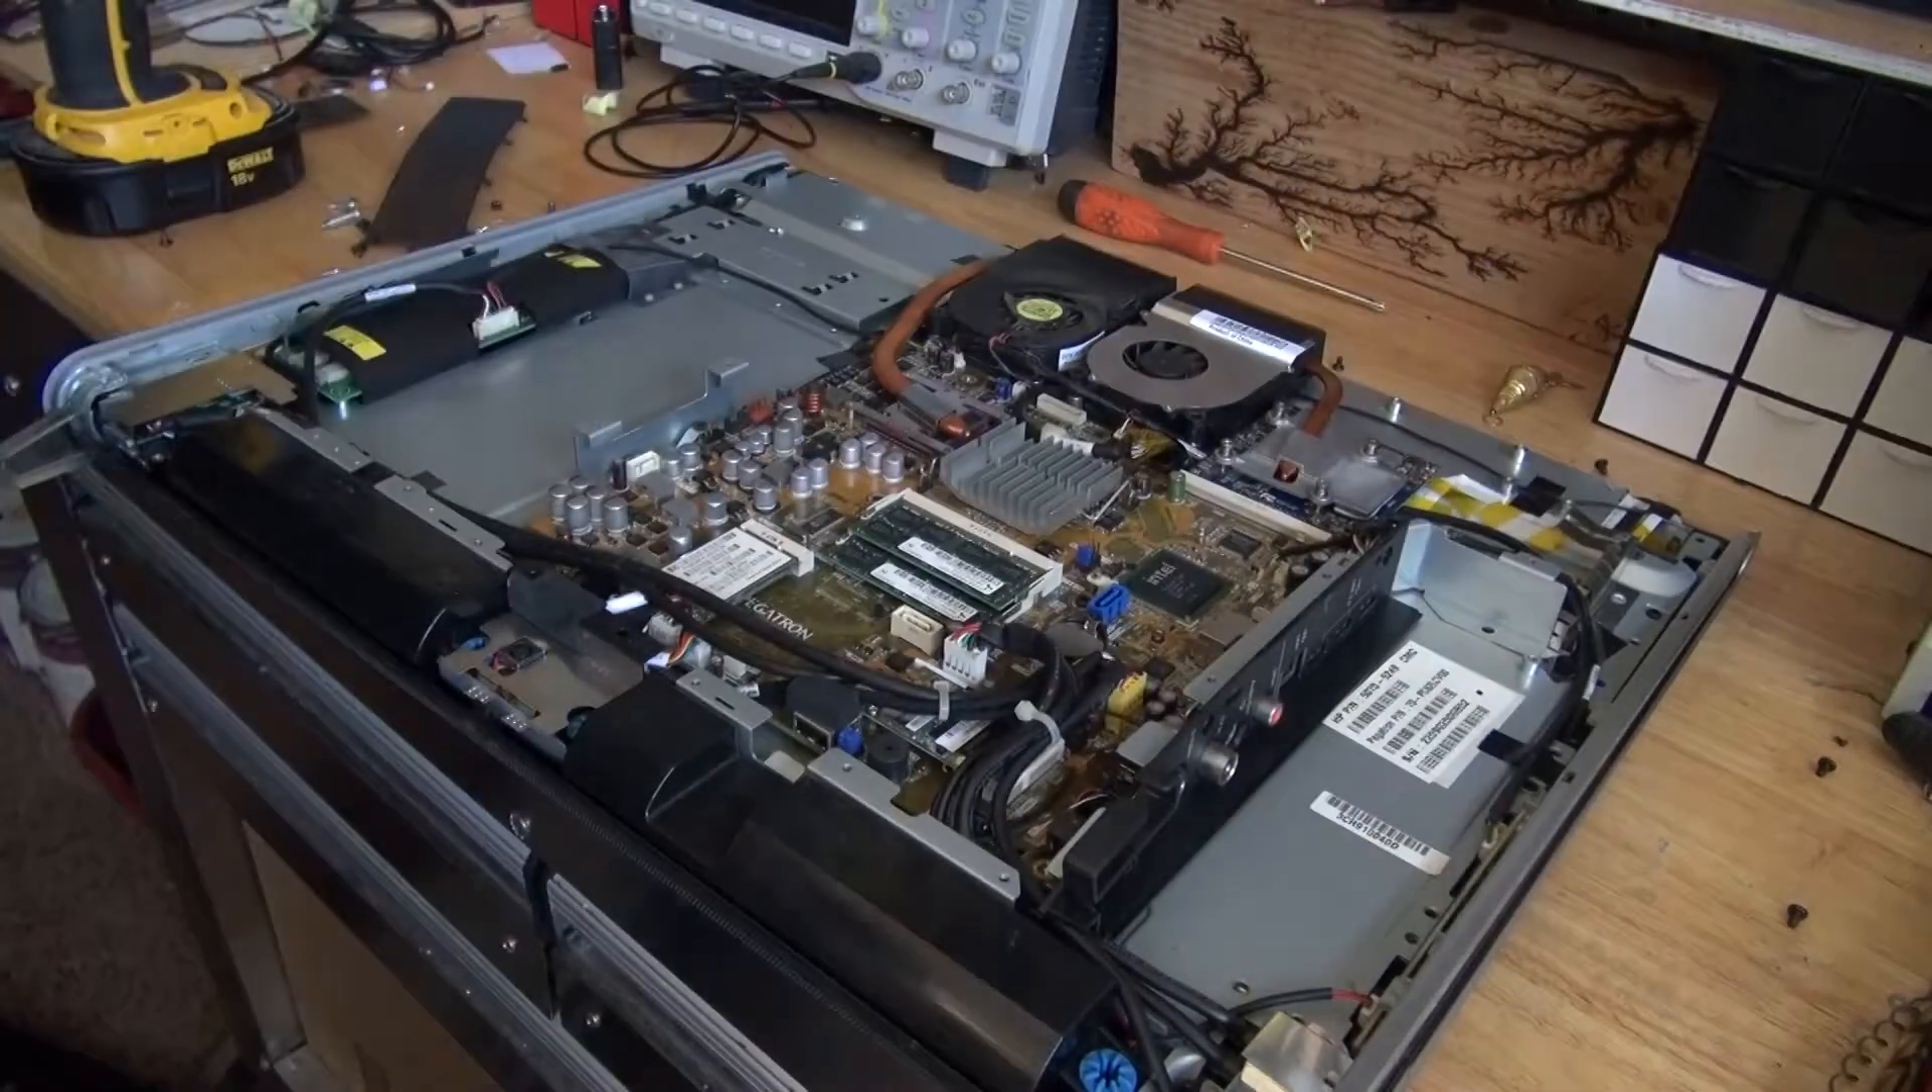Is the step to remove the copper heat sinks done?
No.